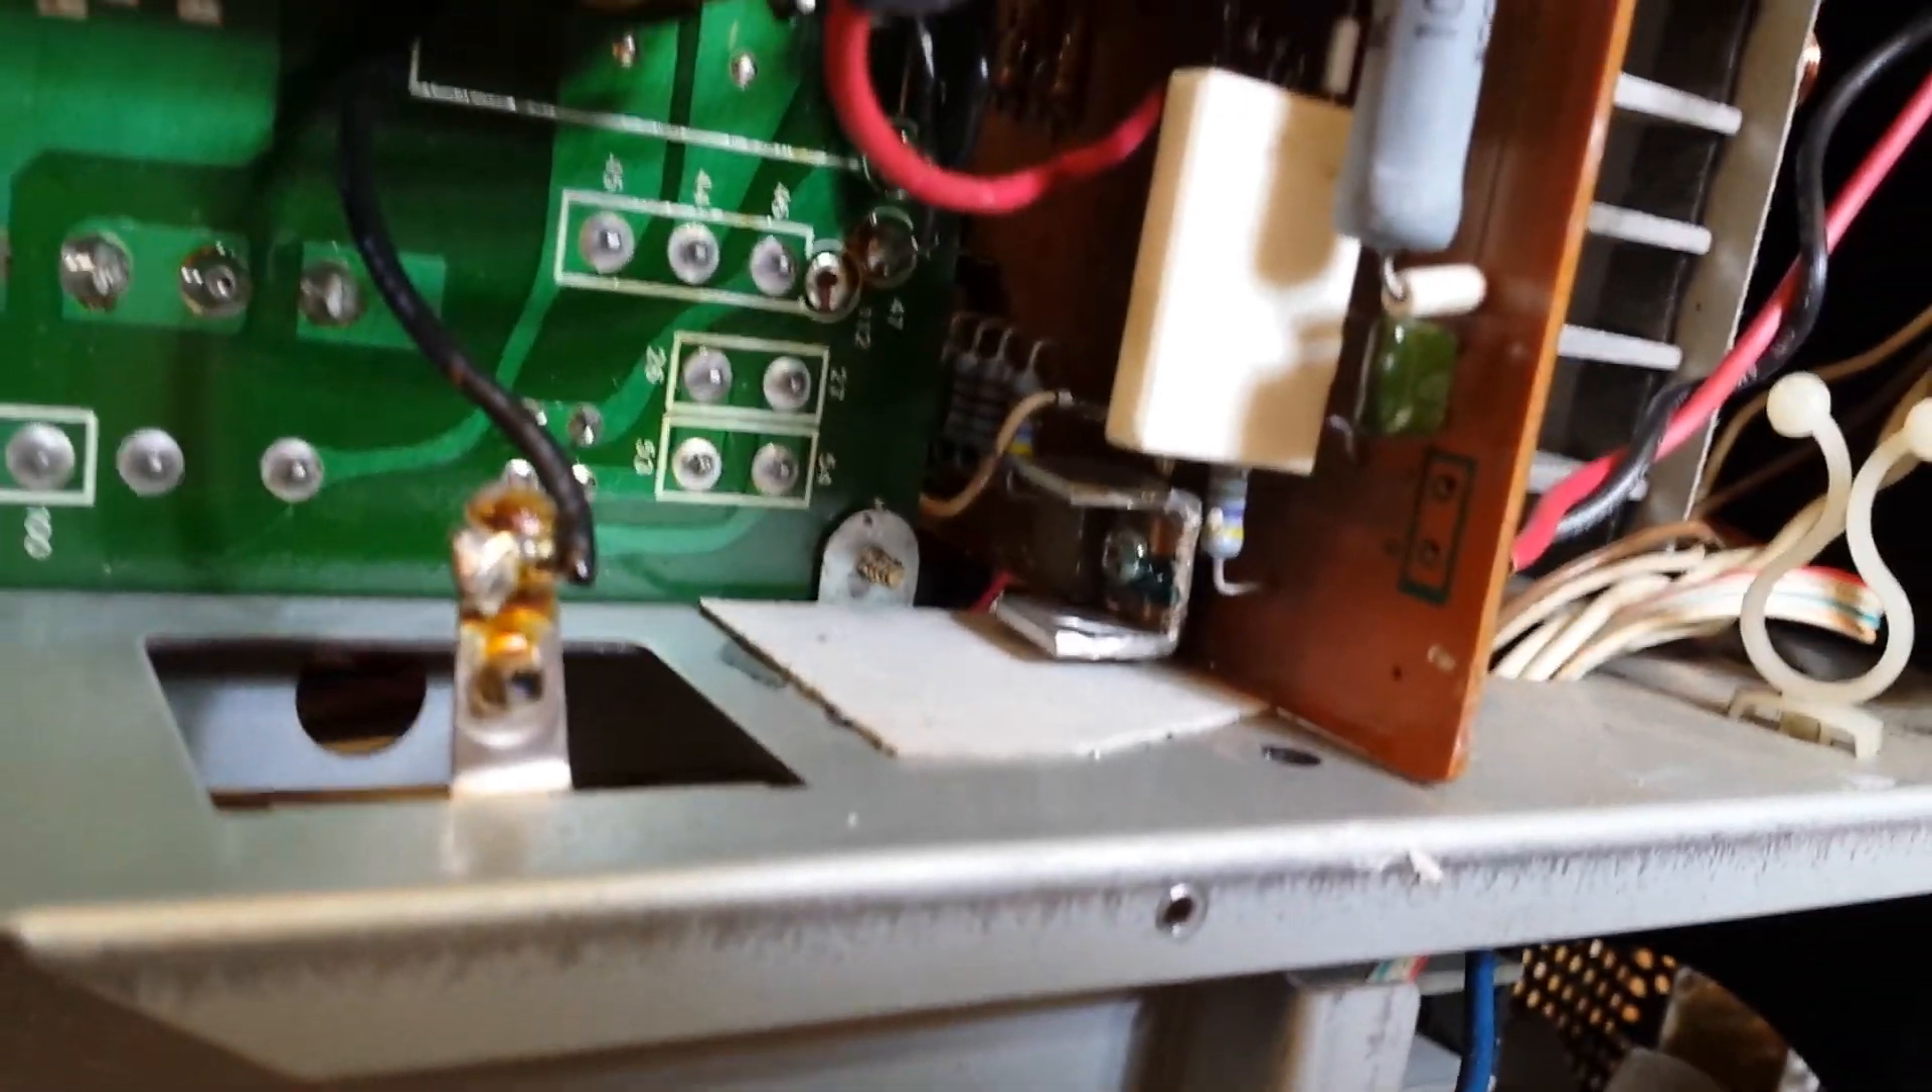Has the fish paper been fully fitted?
Yes.